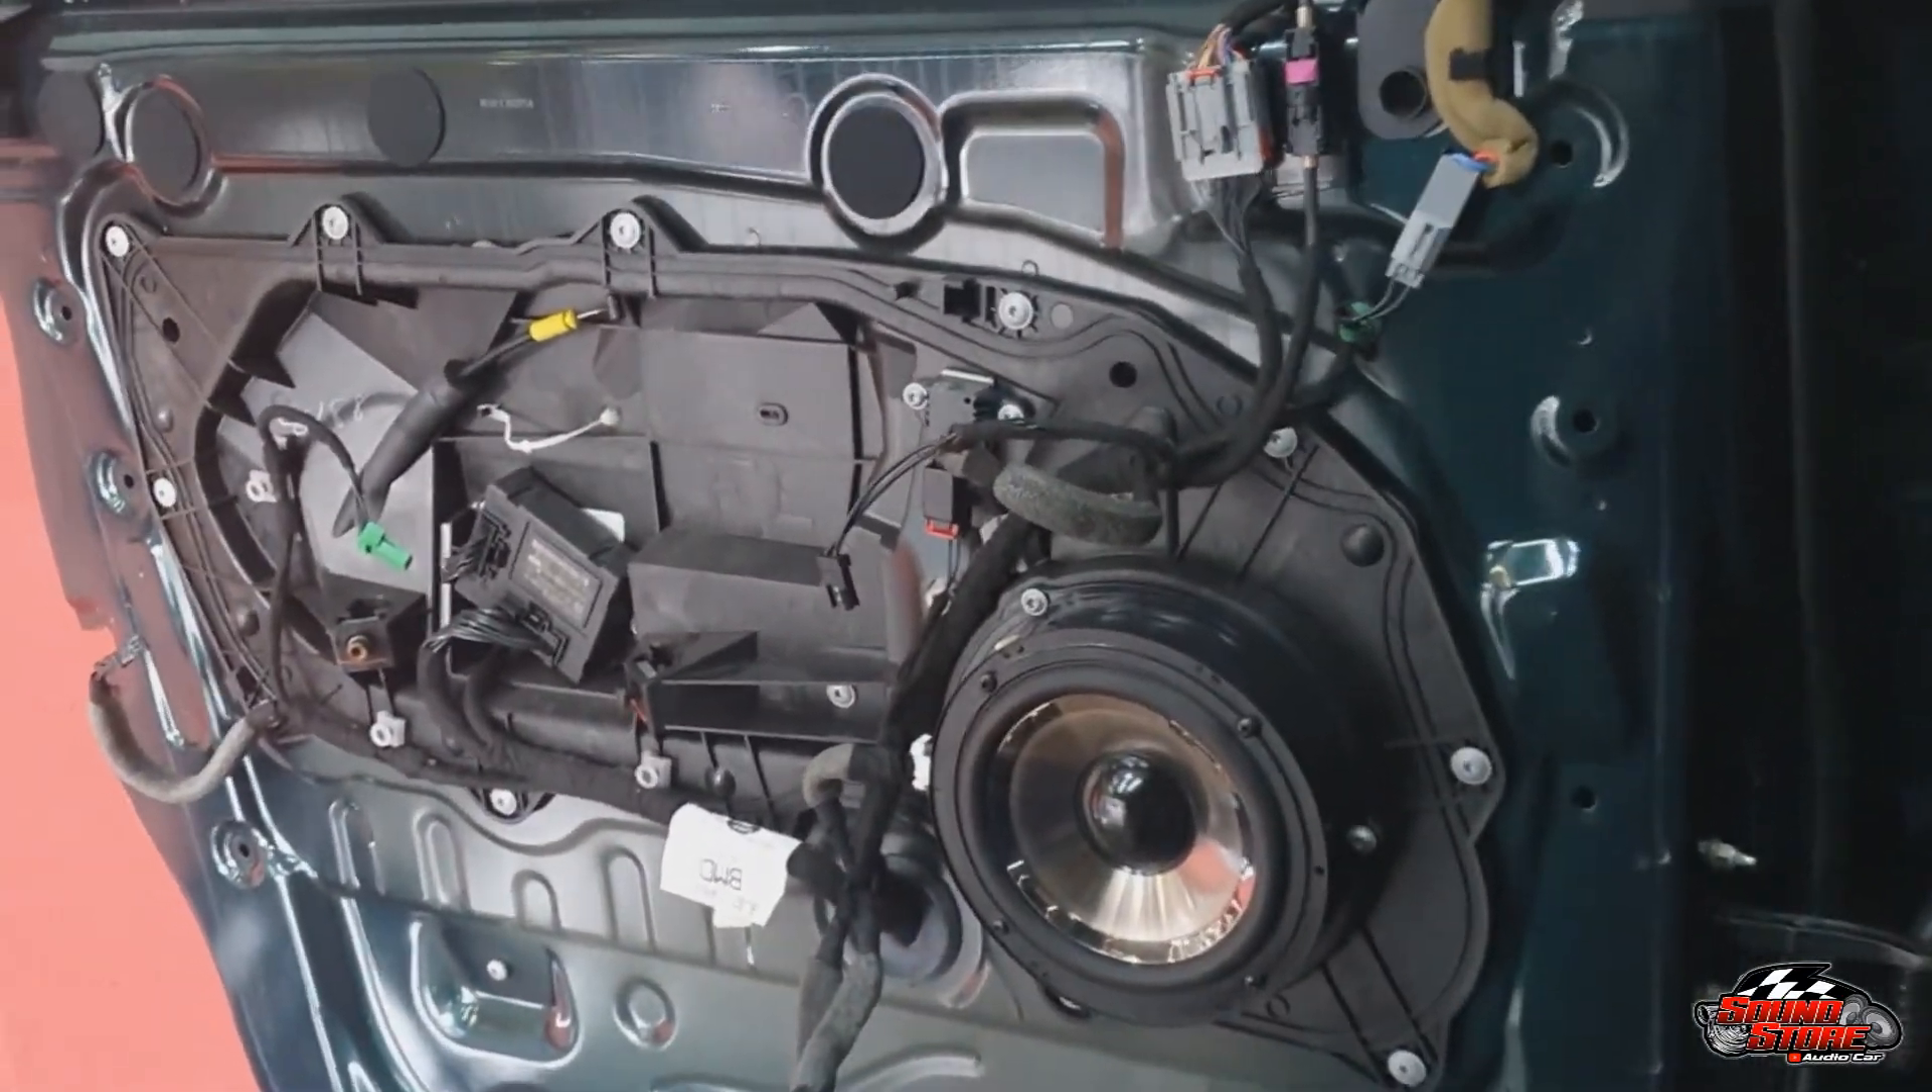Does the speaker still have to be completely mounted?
No.